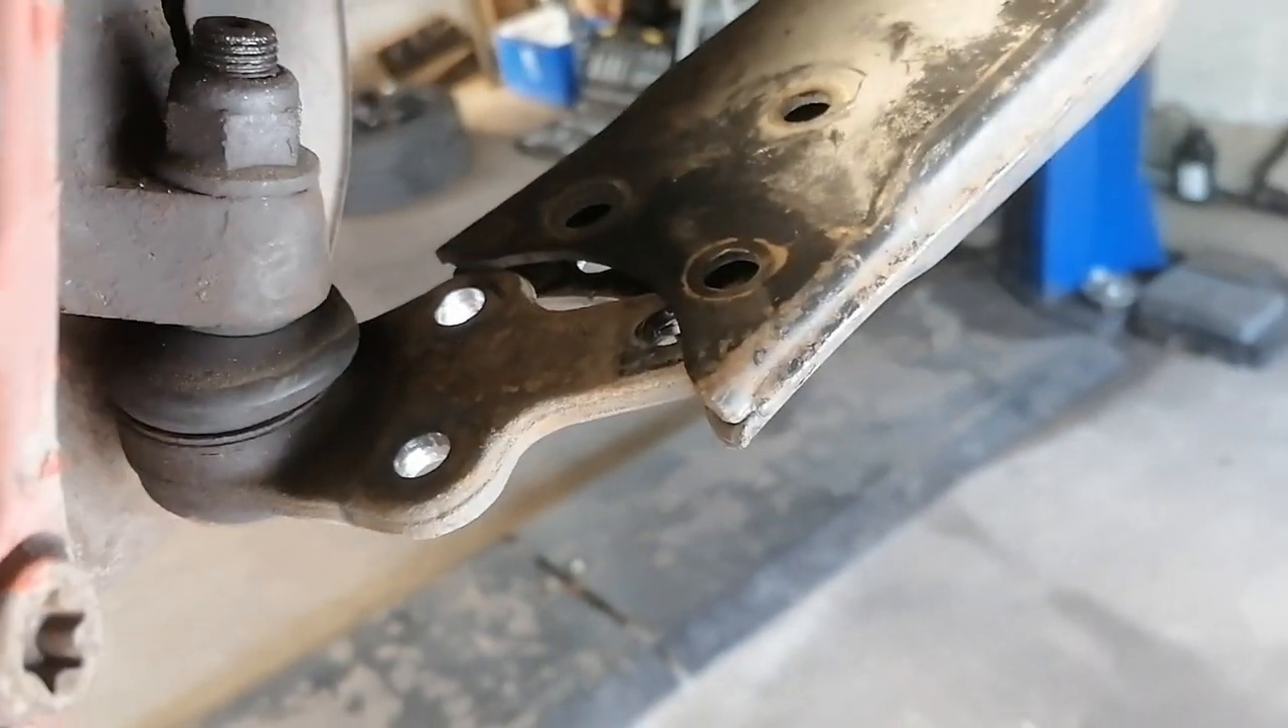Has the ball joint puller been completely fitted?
No.